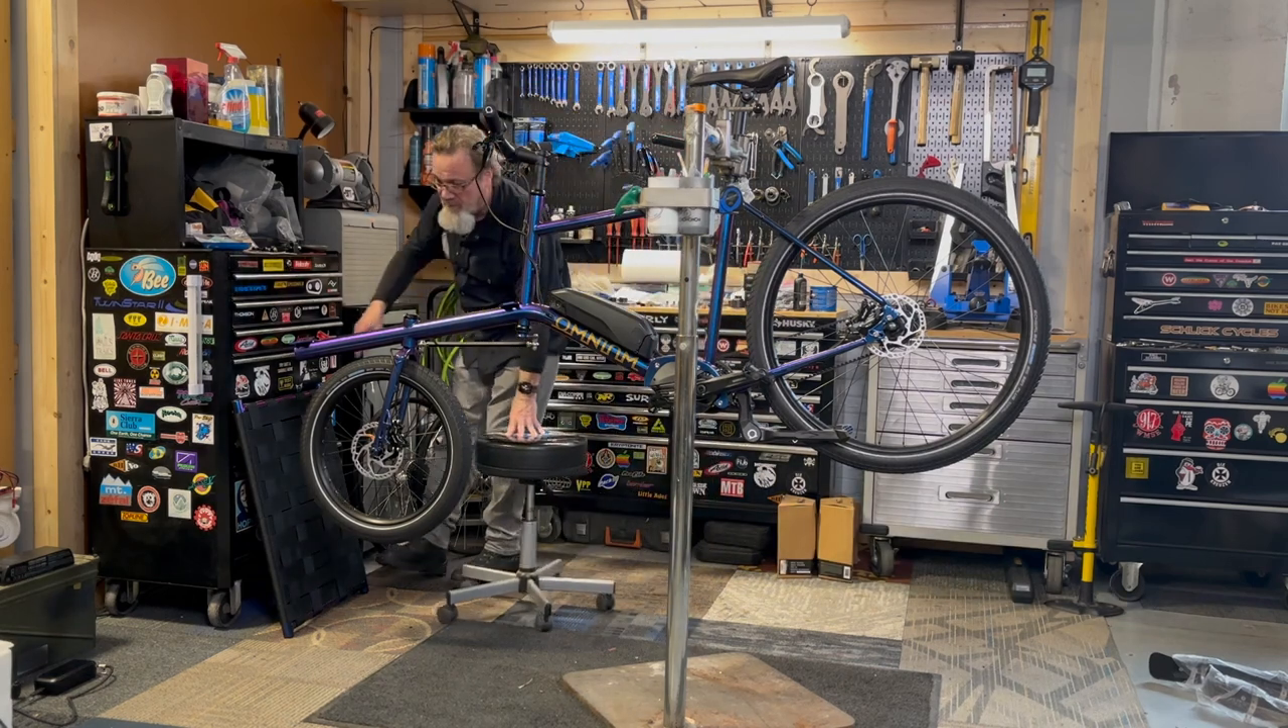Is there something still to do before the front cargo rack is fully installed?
Yes.